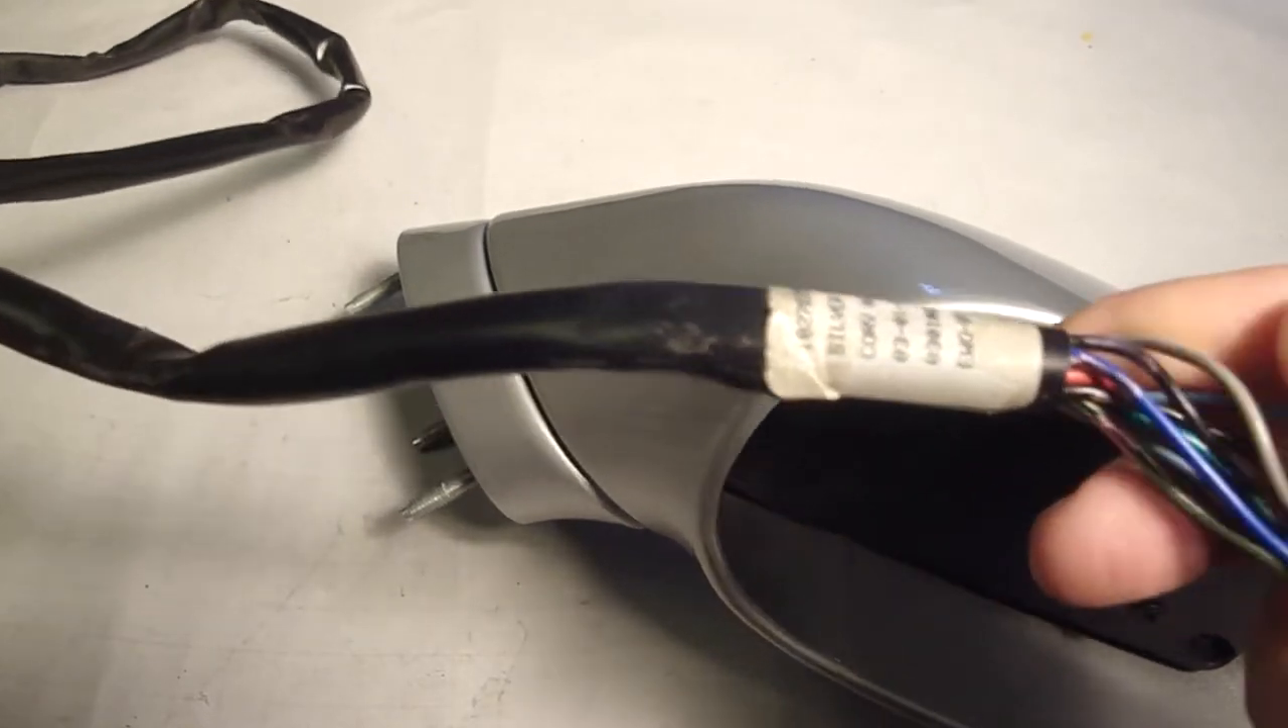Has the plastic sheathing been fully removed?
No.